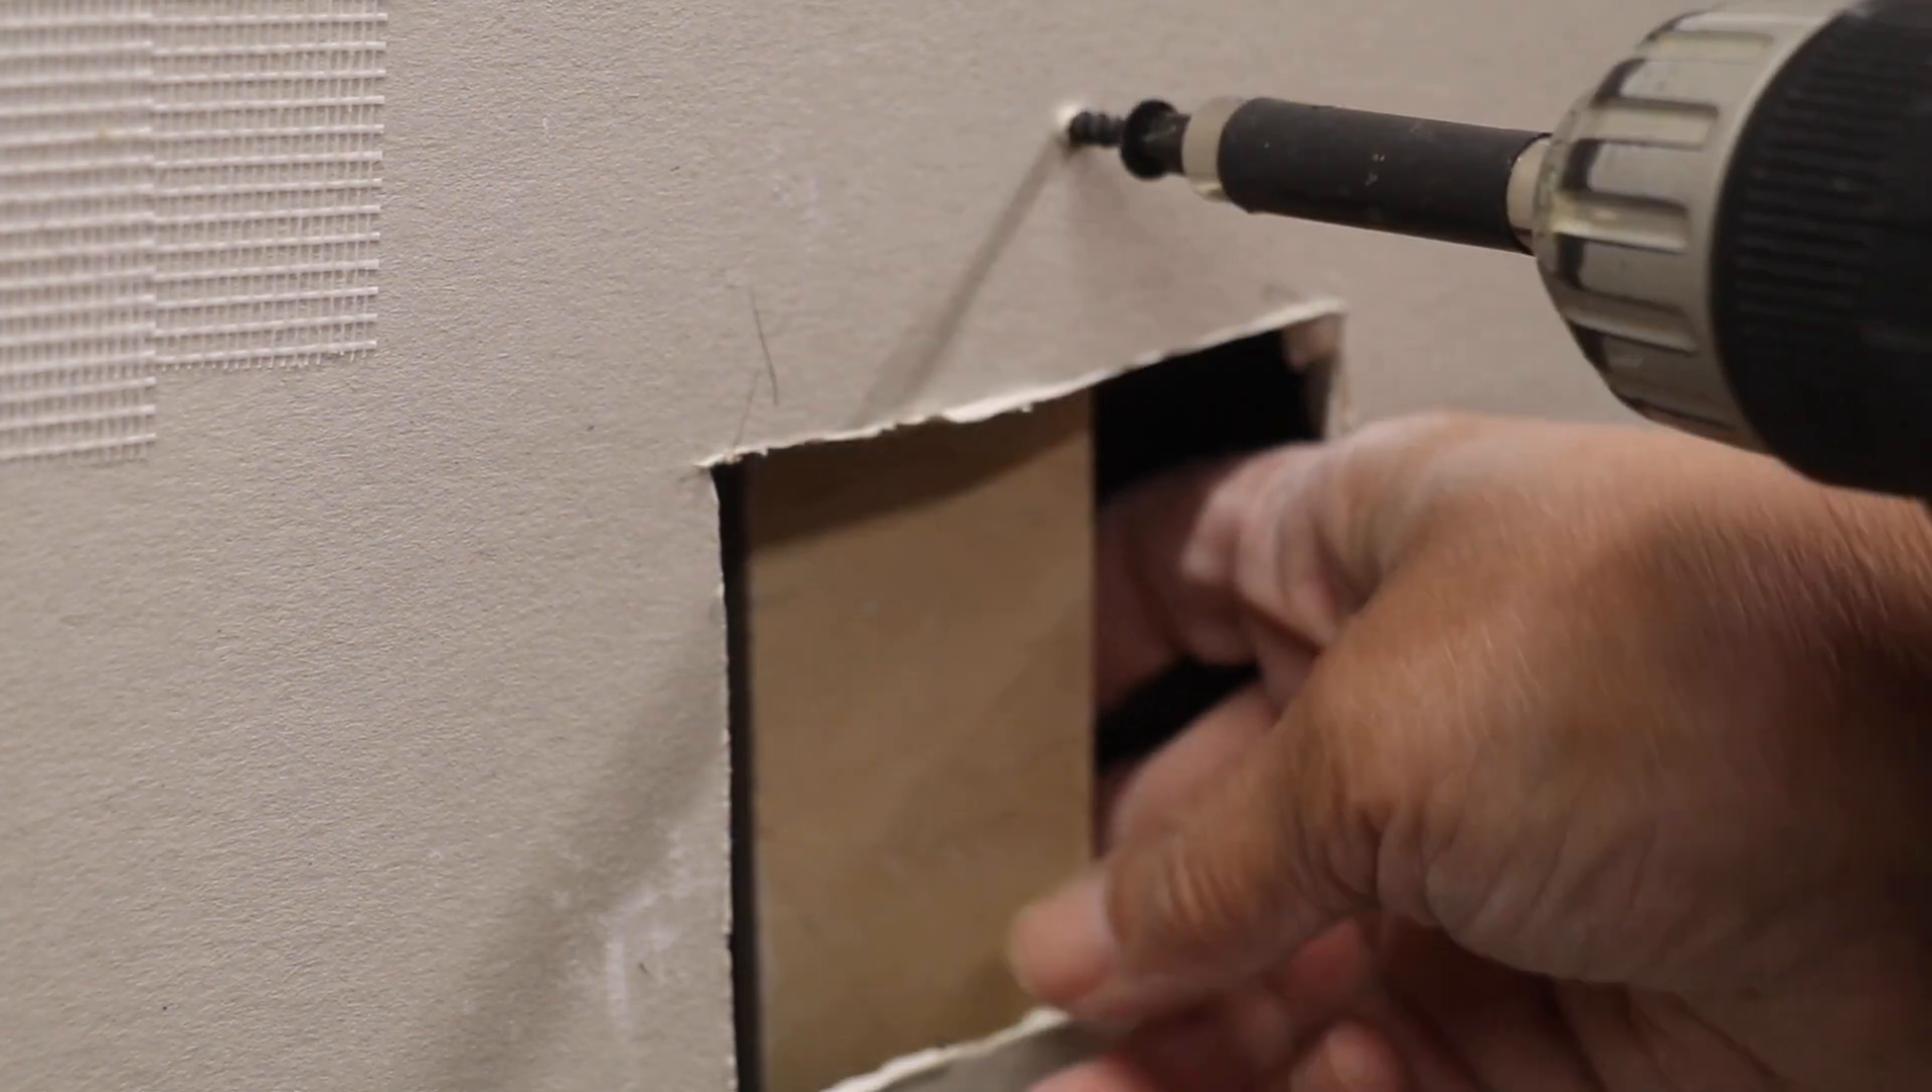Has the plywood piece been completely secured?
No.